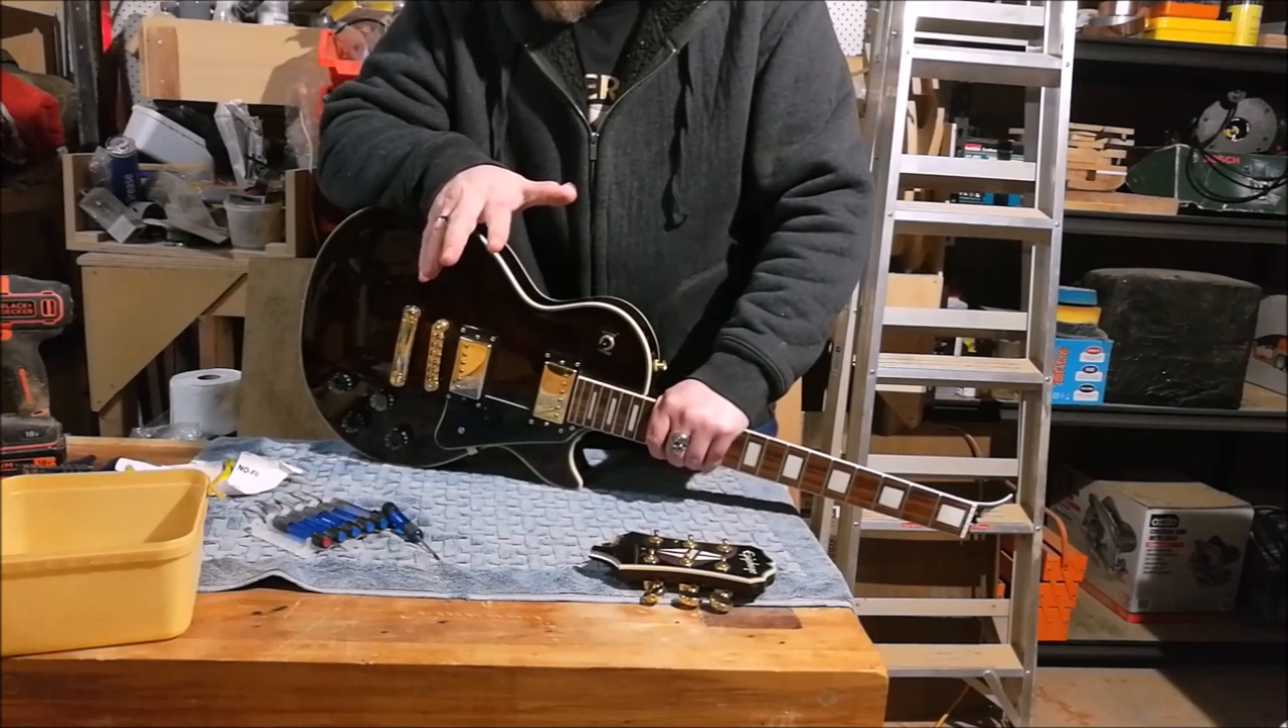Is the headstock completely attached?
No.